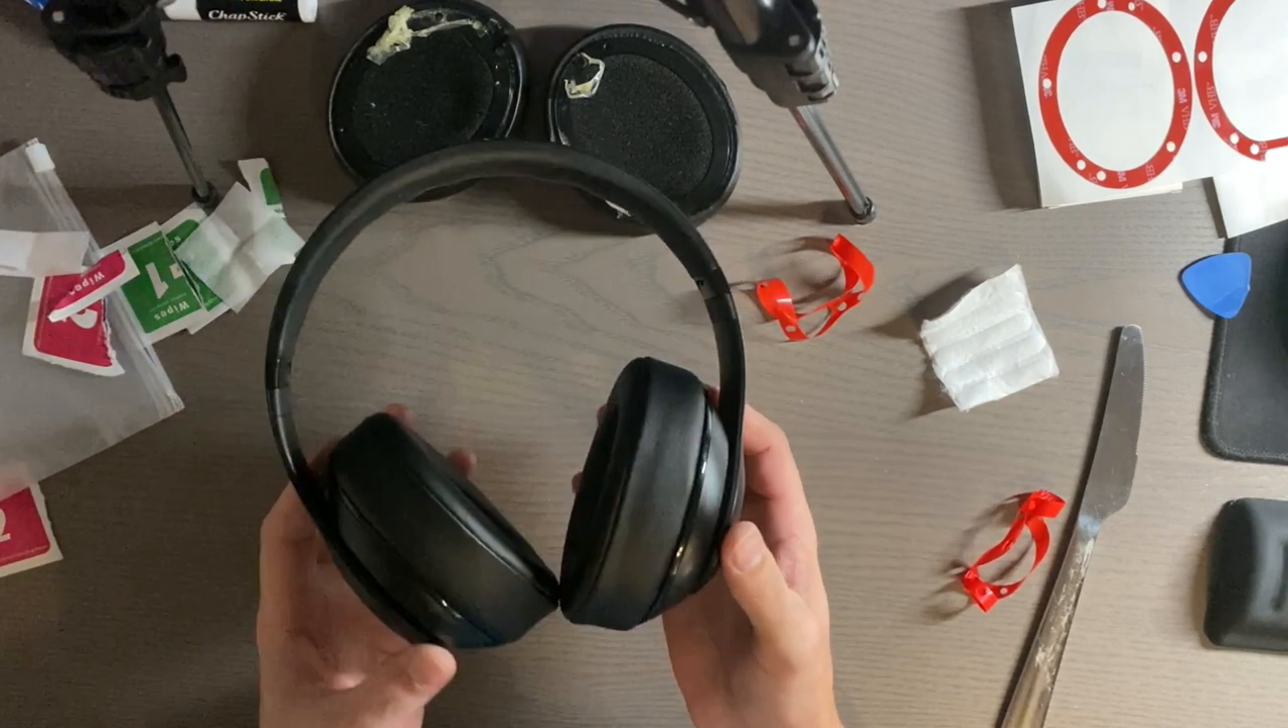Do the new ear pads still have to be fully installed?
No.